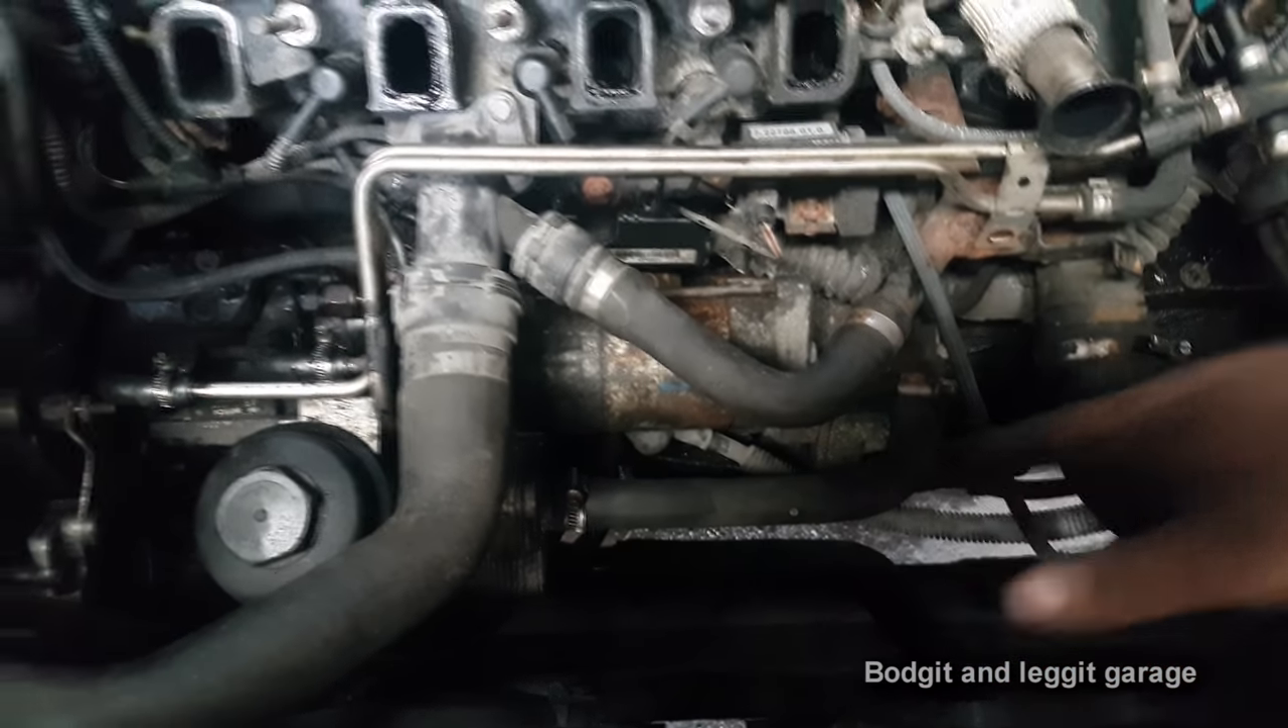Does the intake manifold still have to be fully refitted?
Yes.